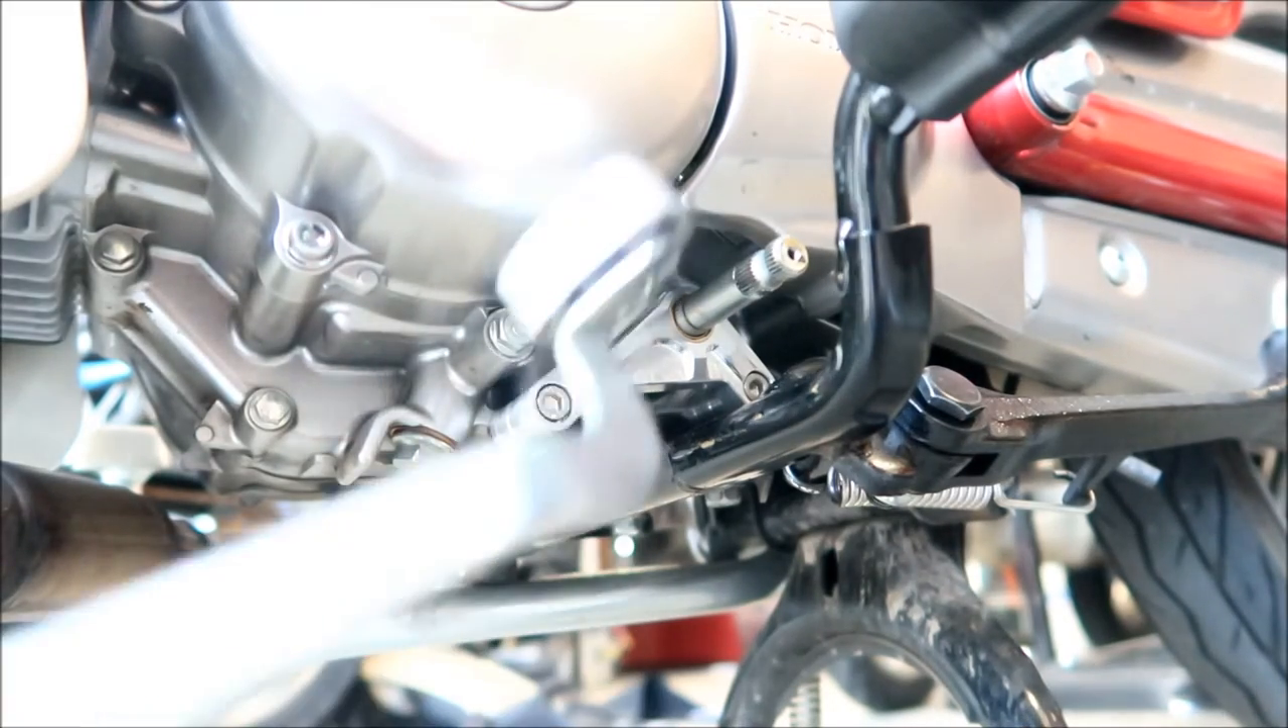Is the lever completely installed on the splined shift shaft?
No.